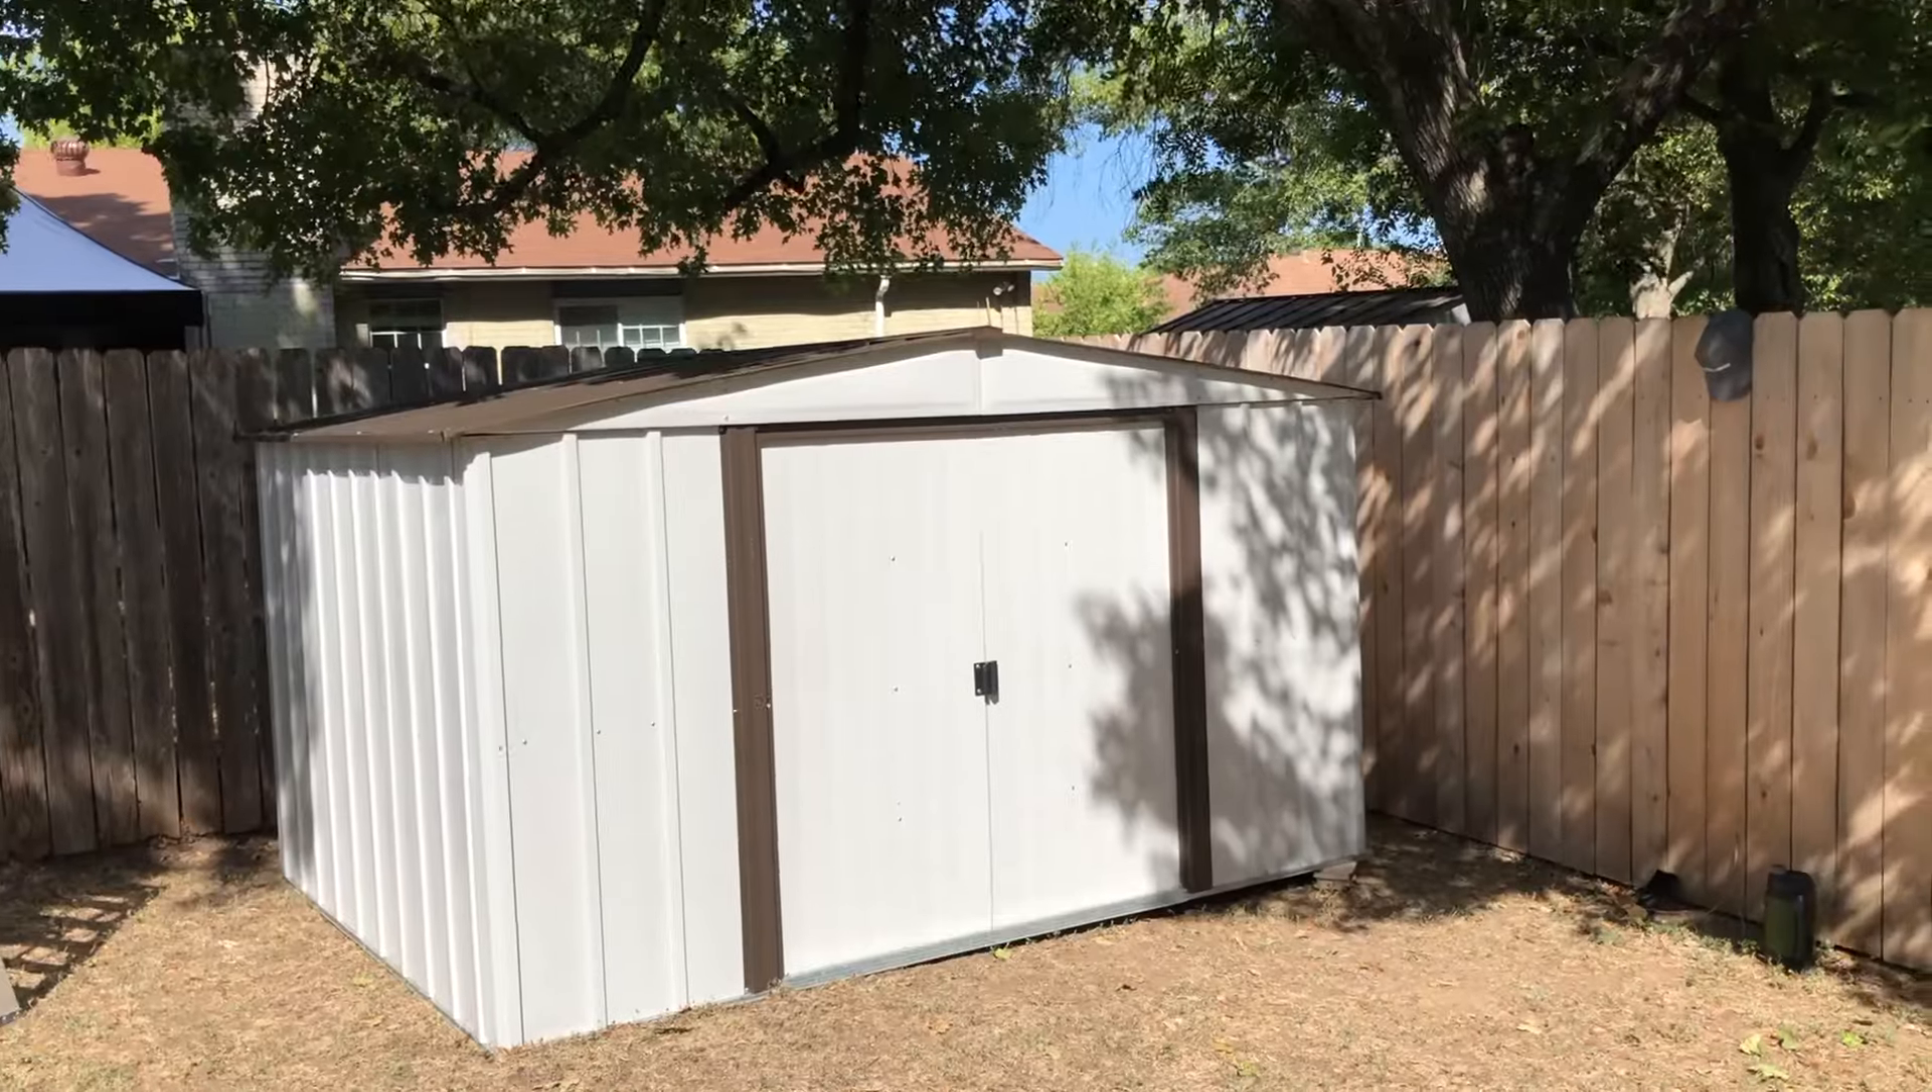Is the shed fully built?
Yes.